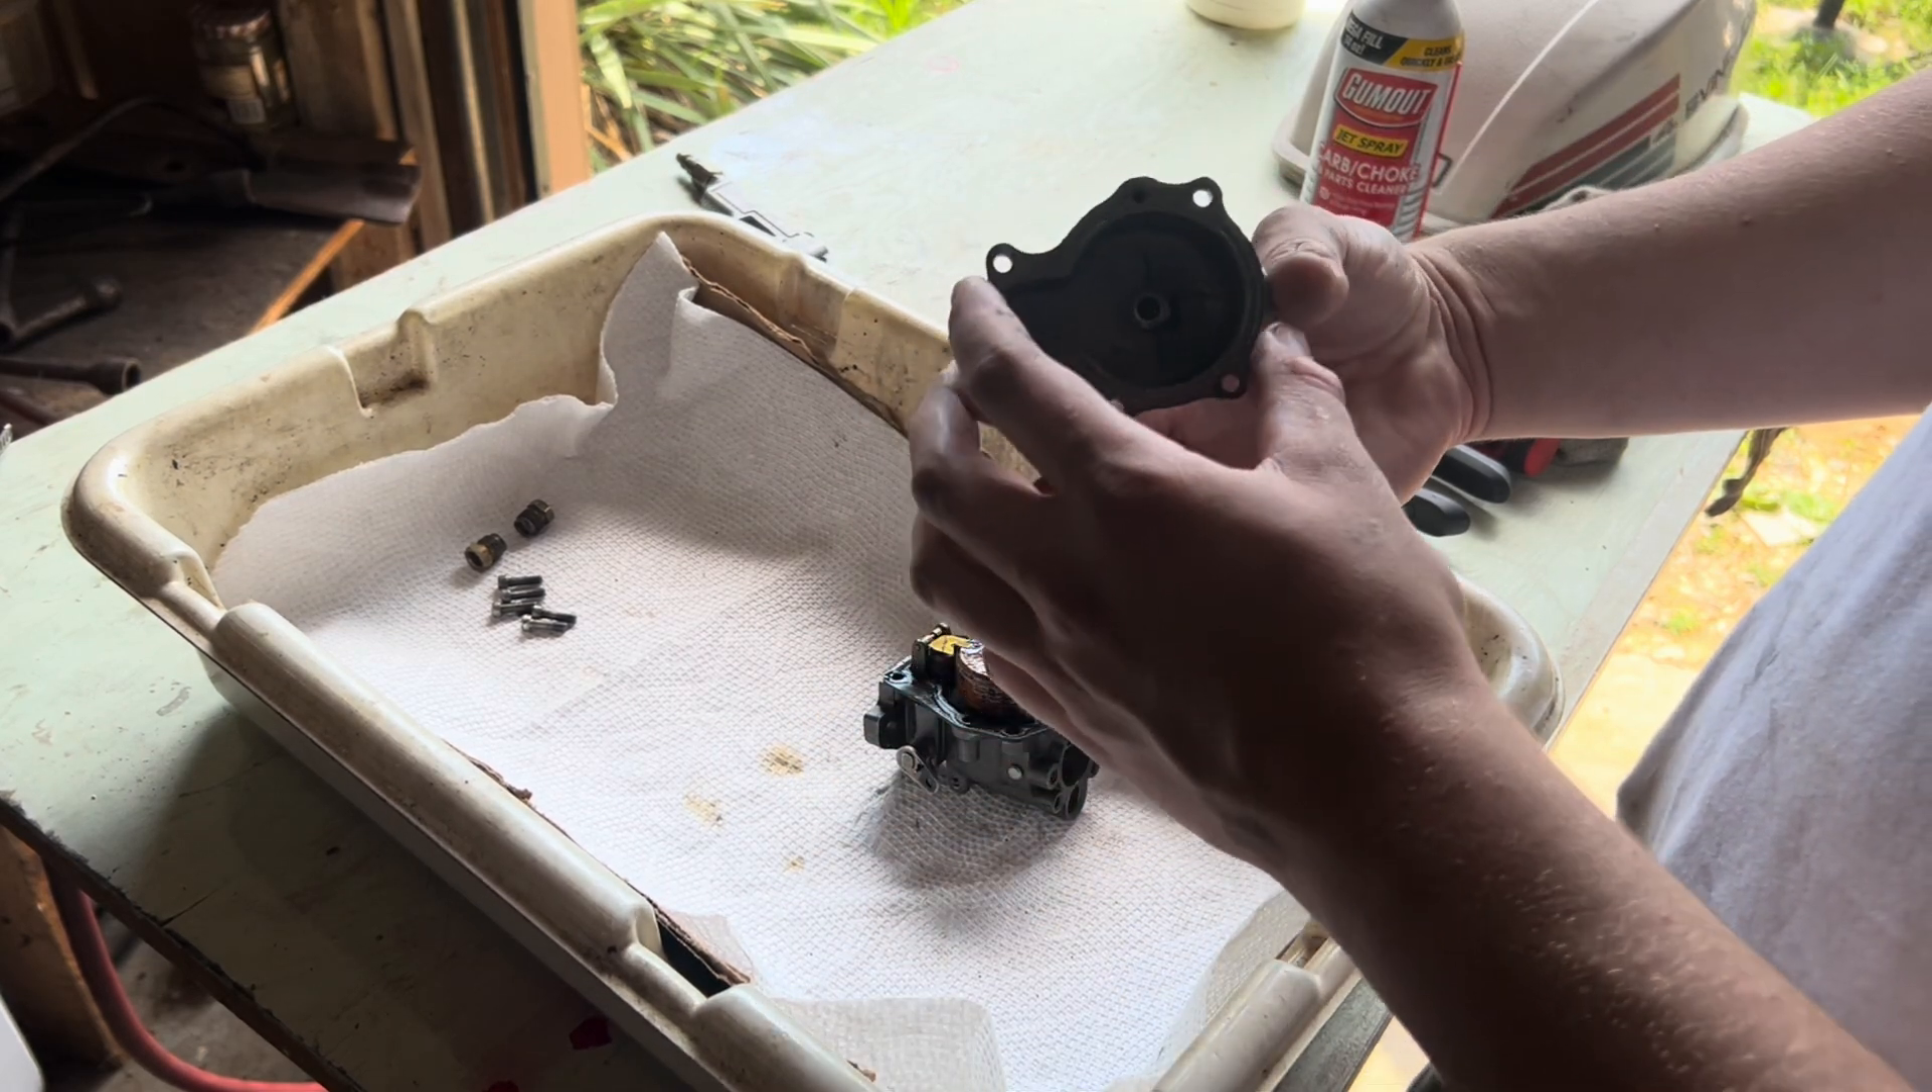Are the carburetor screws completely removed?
Yes.